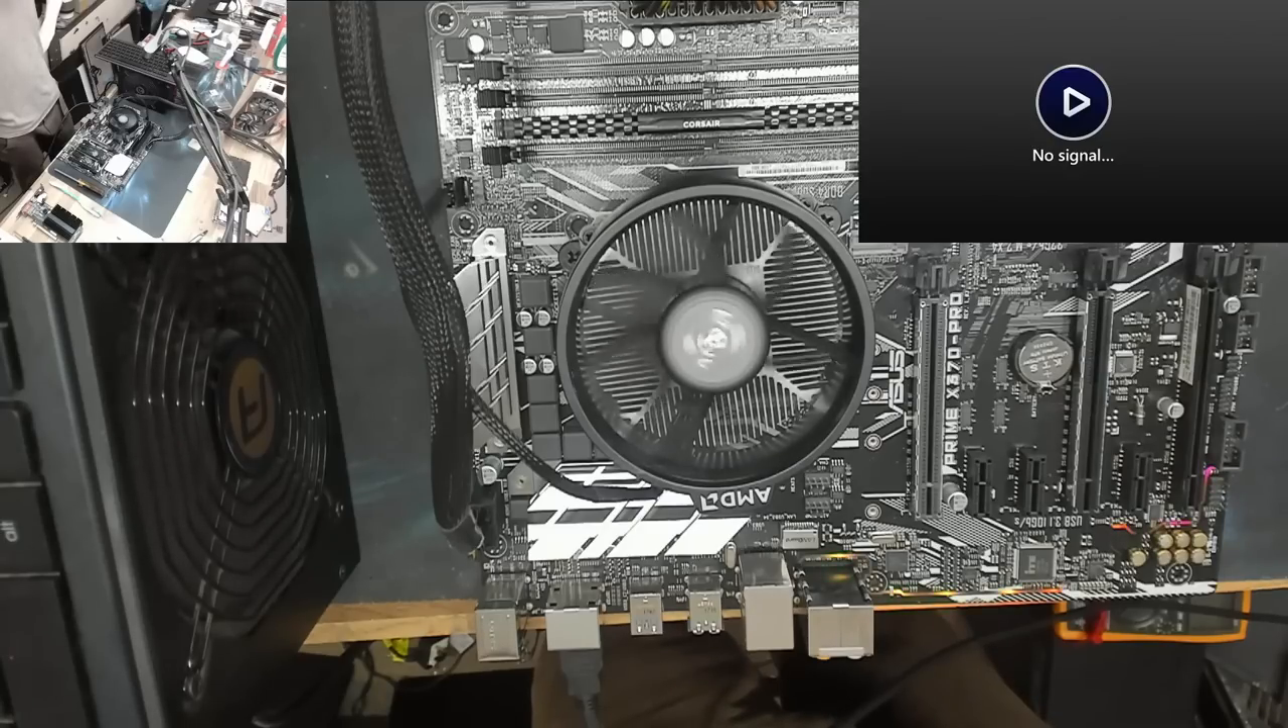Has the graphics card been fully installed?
No.